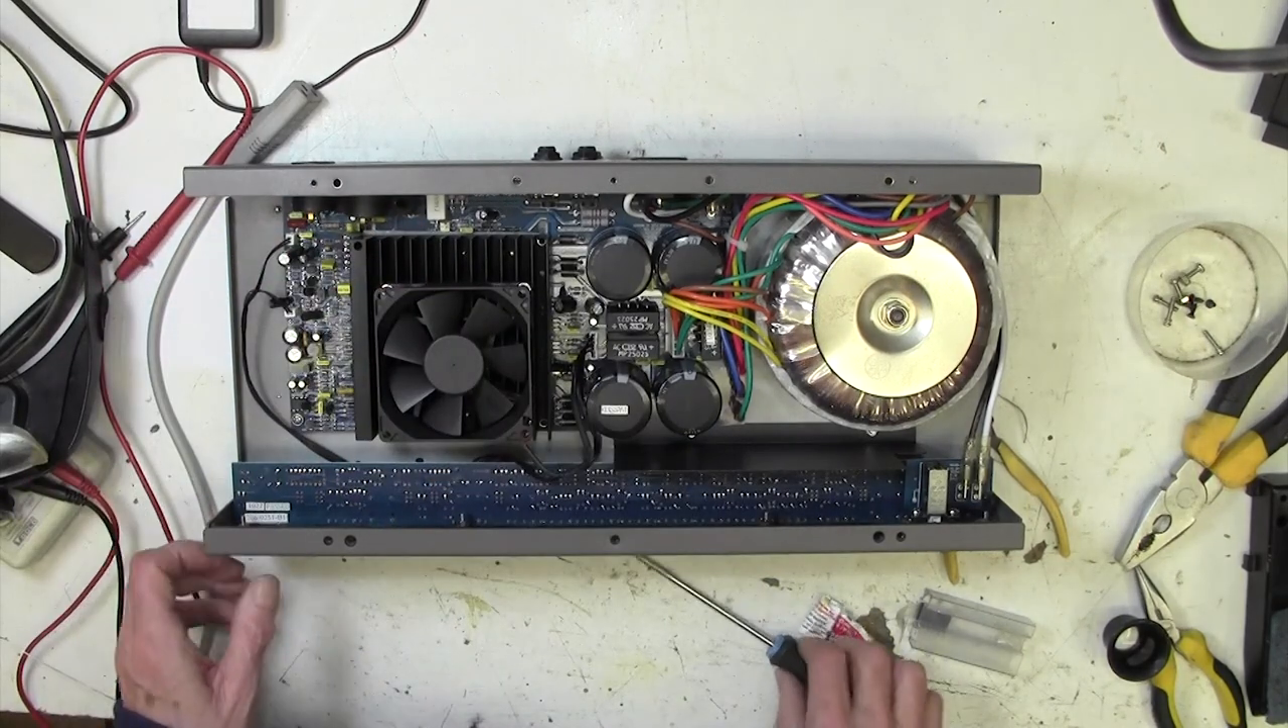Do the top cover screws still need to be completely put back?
Yes.